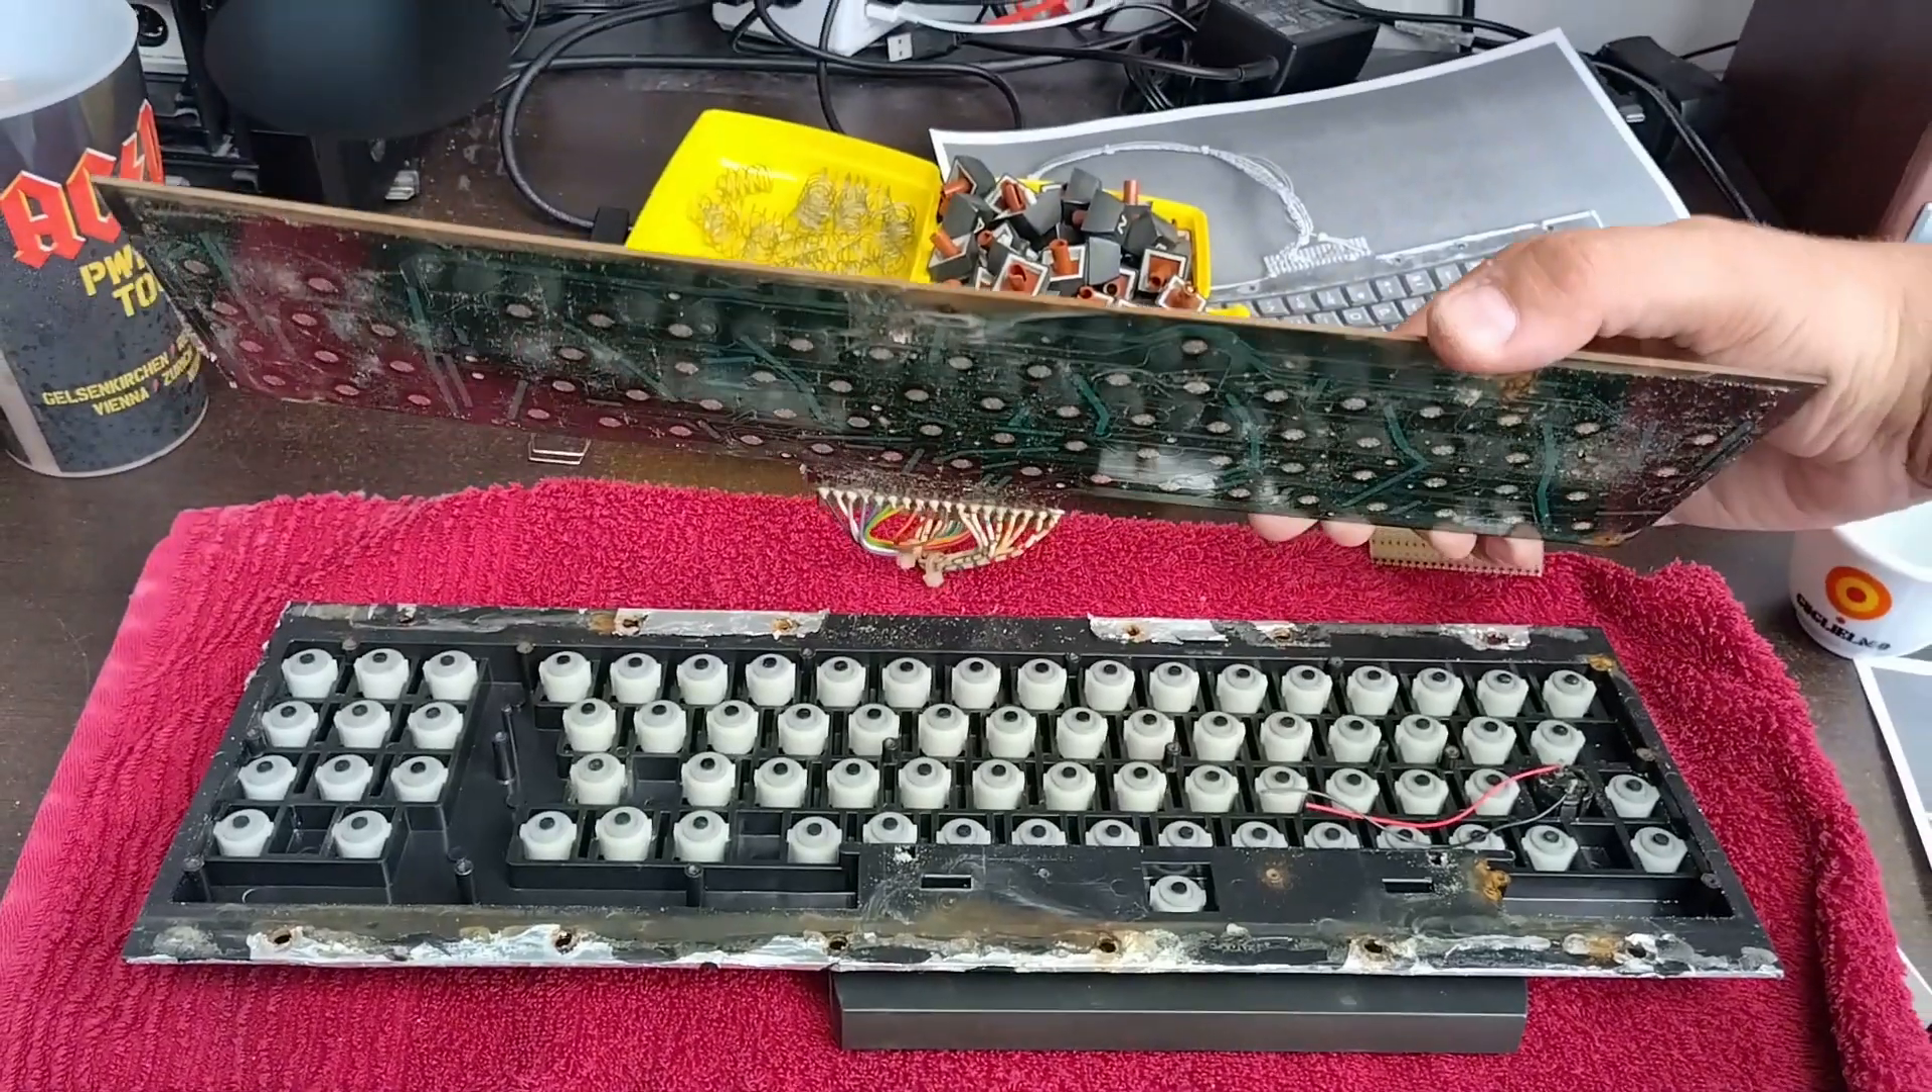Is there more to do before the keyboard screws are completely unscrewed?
No.